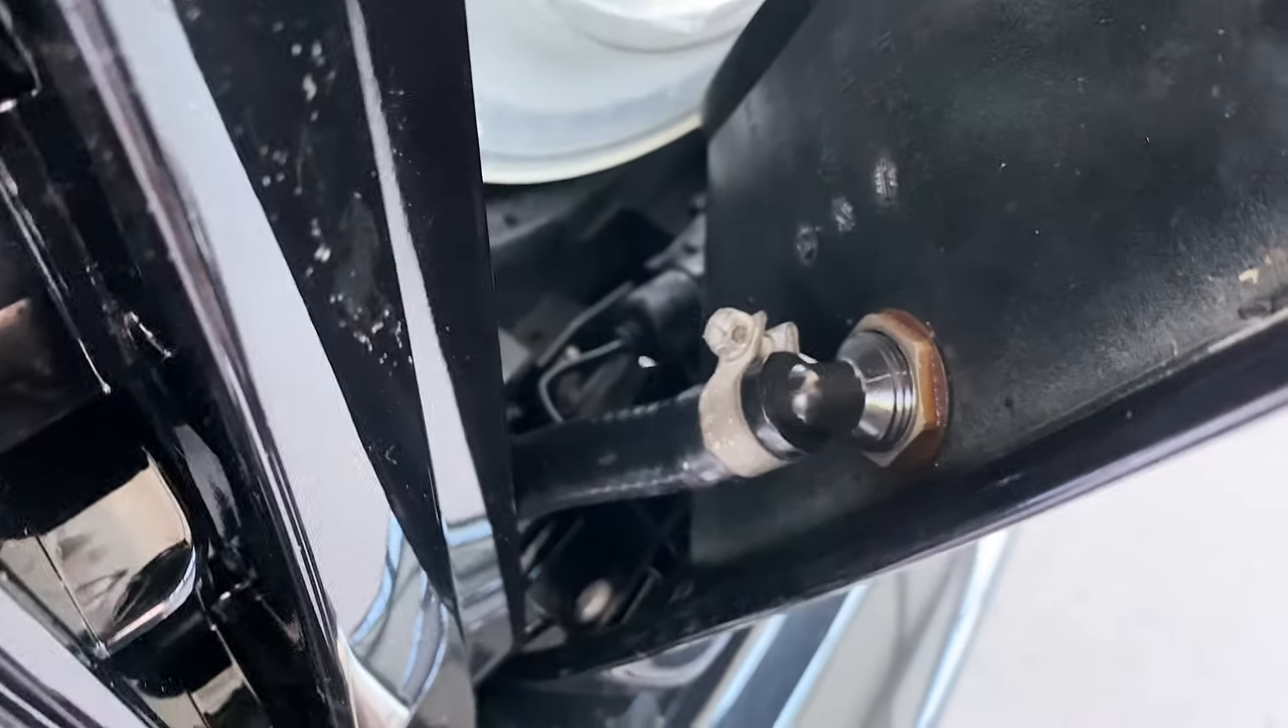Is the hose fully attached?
Yes.